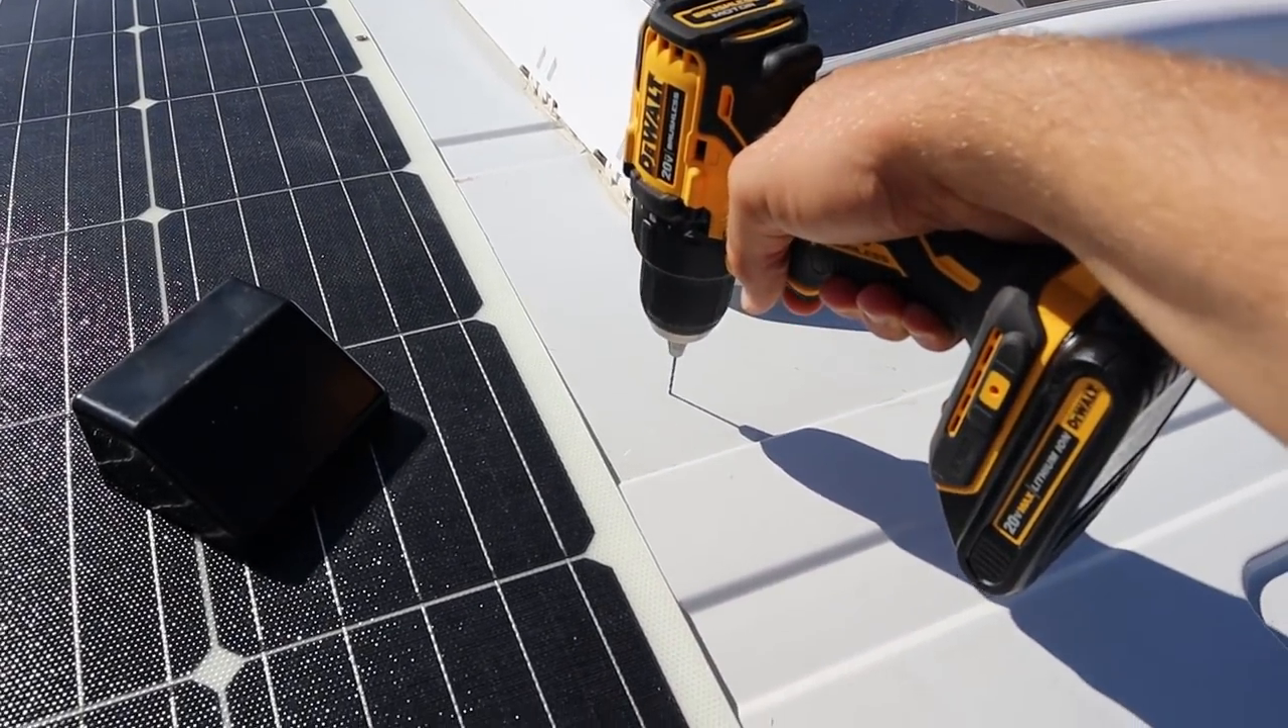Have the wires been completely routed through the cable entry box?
No.